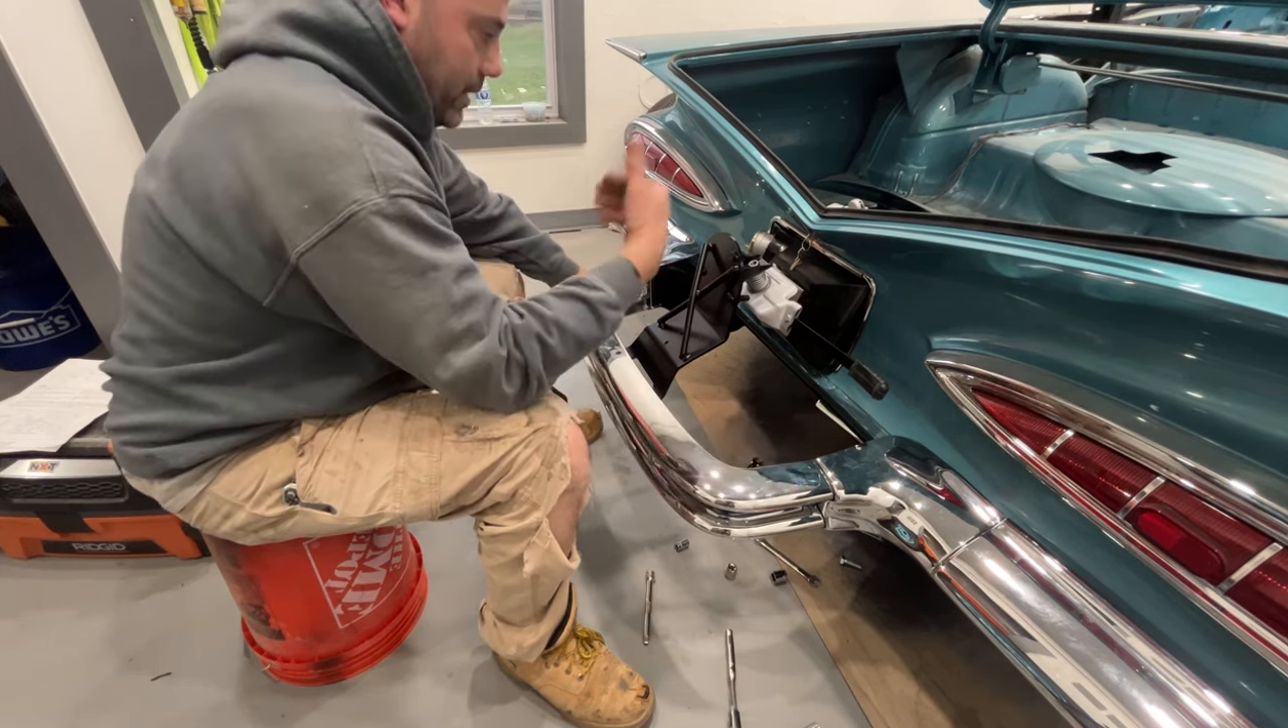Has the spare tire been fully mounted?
No.